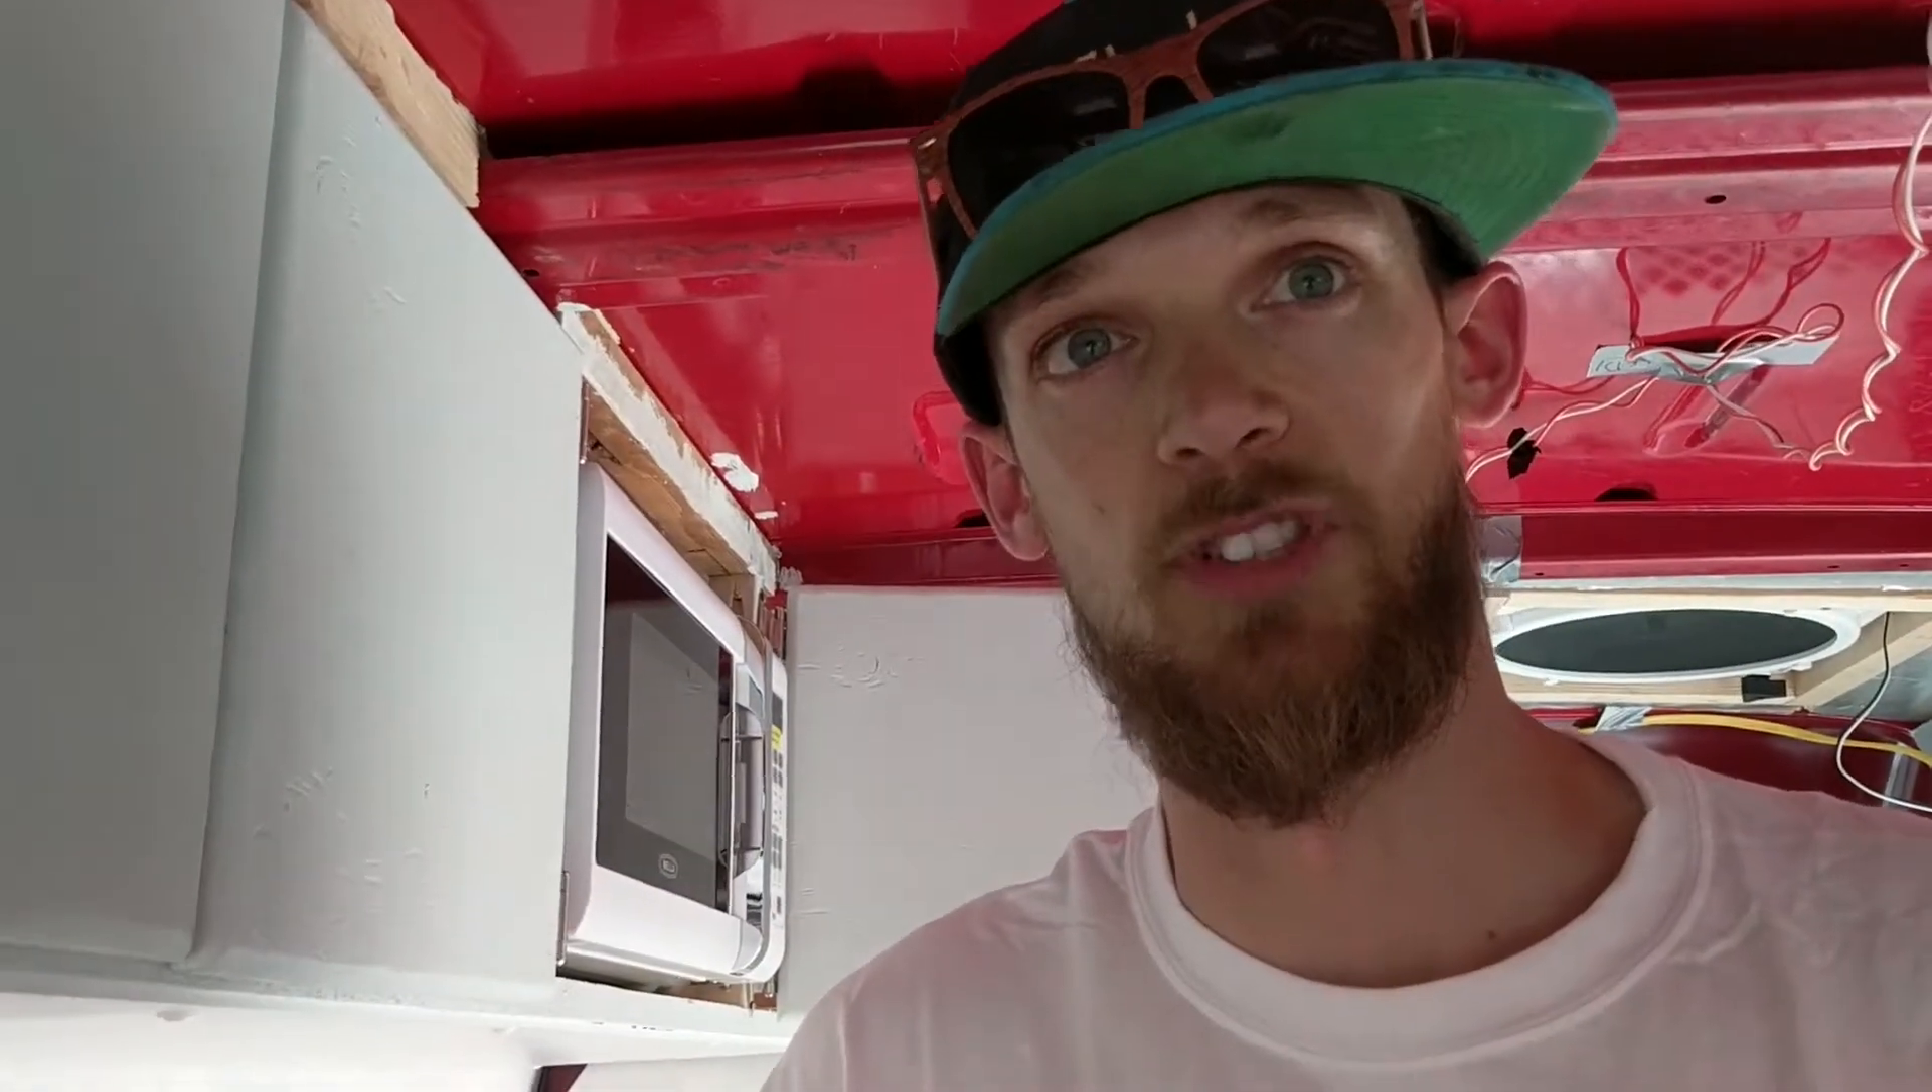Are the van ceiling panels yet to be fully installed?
Yes.